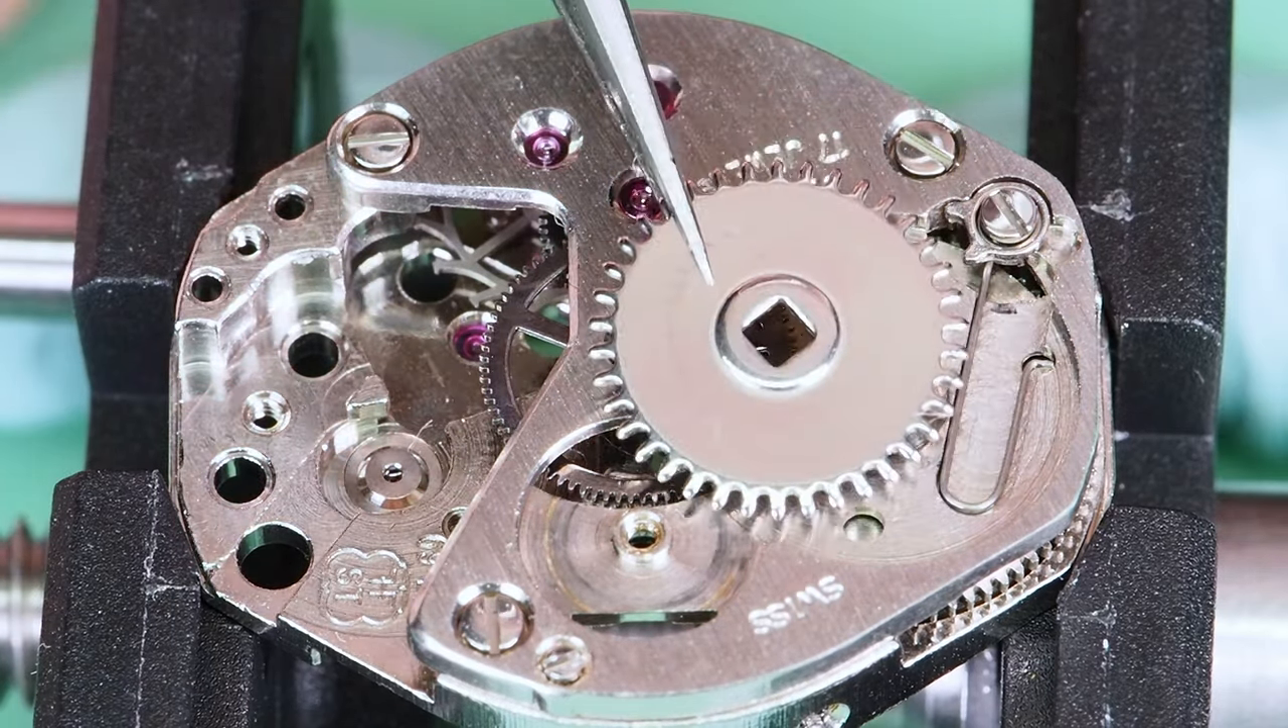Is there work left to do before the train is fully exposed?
Yes.